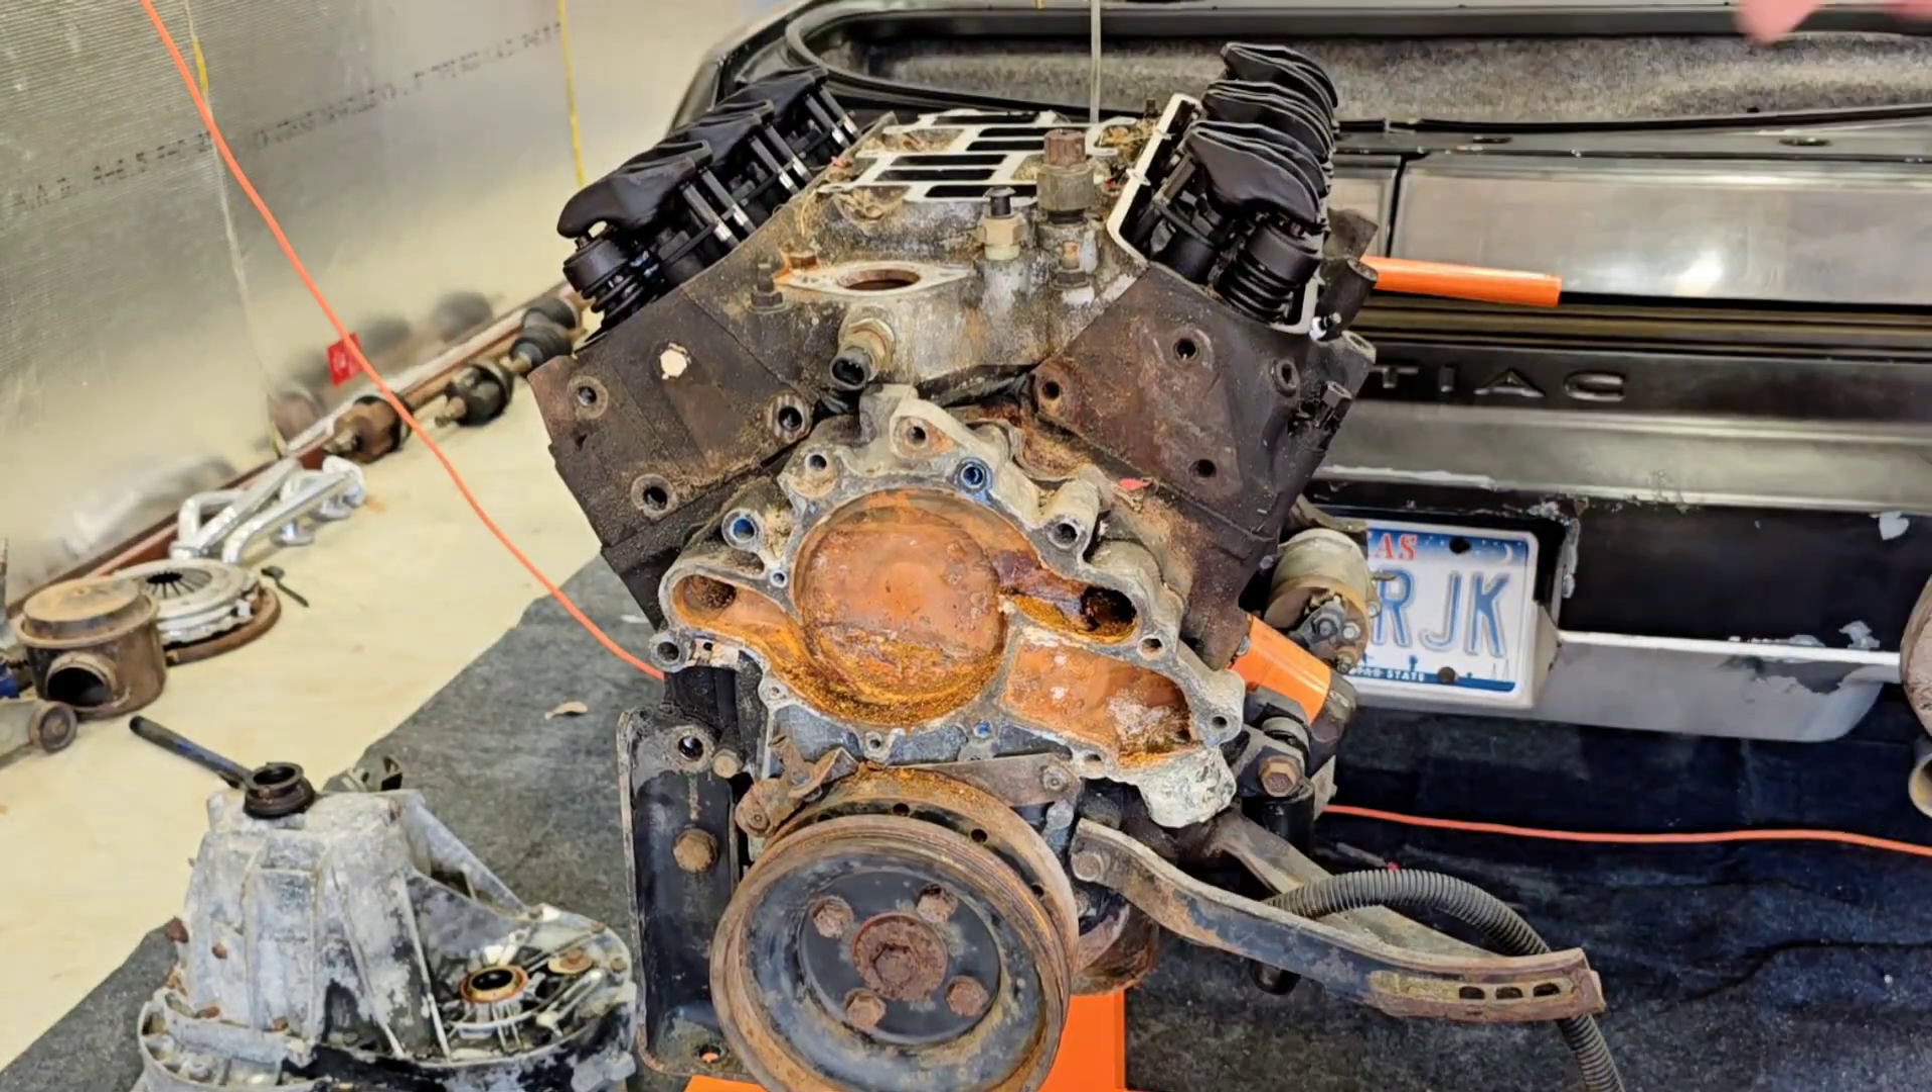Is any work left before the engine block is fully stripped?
Yes.